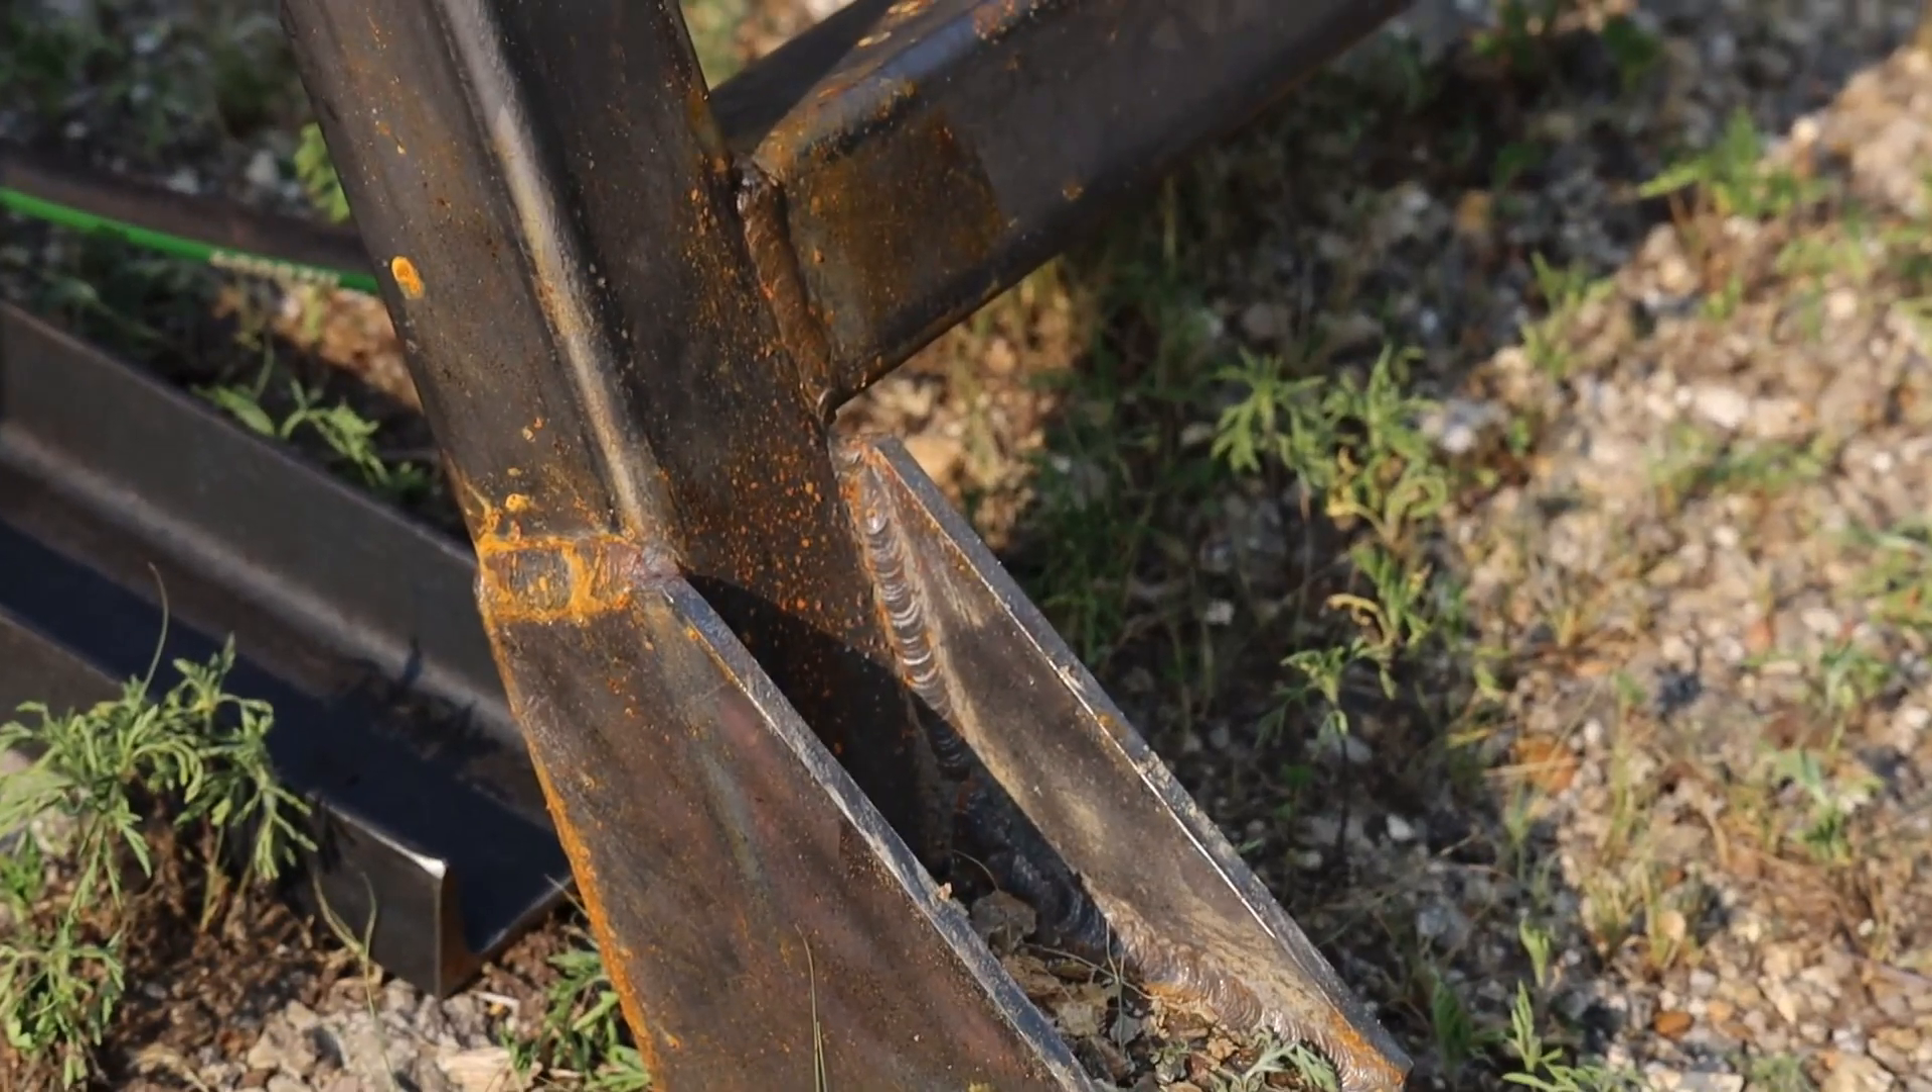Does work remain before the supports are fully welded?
No.